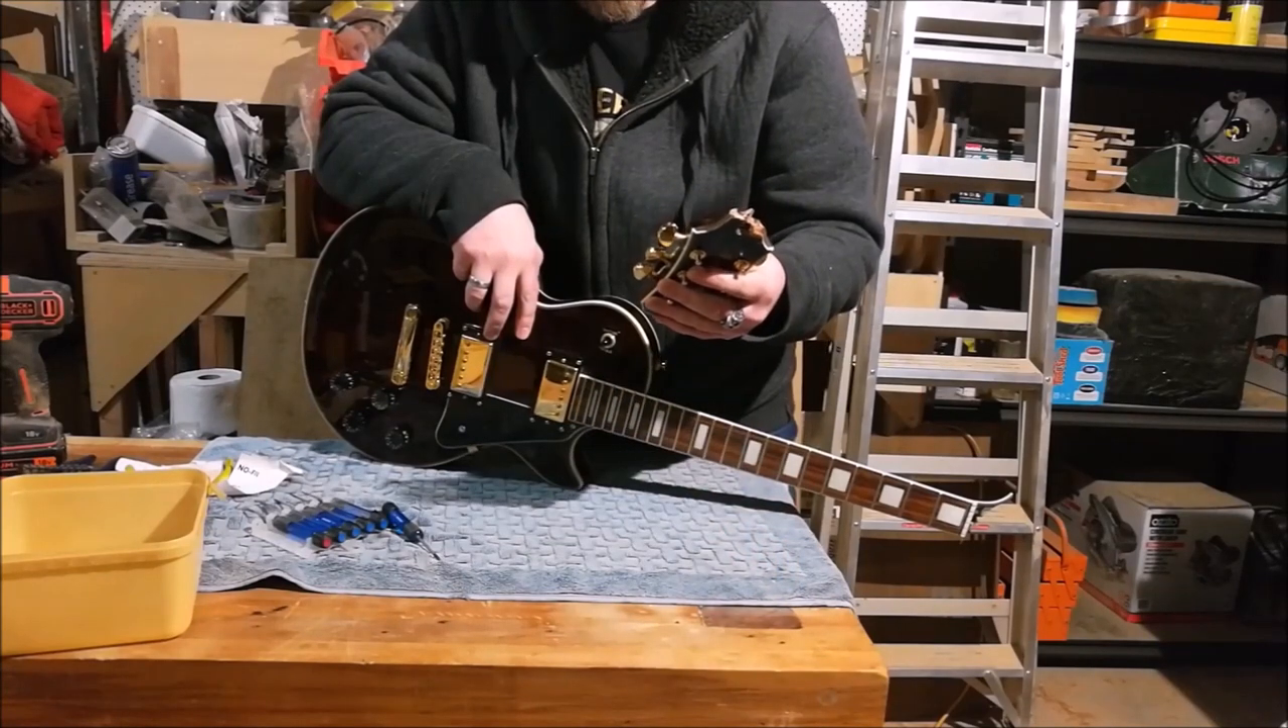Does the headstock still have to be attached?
Yes.